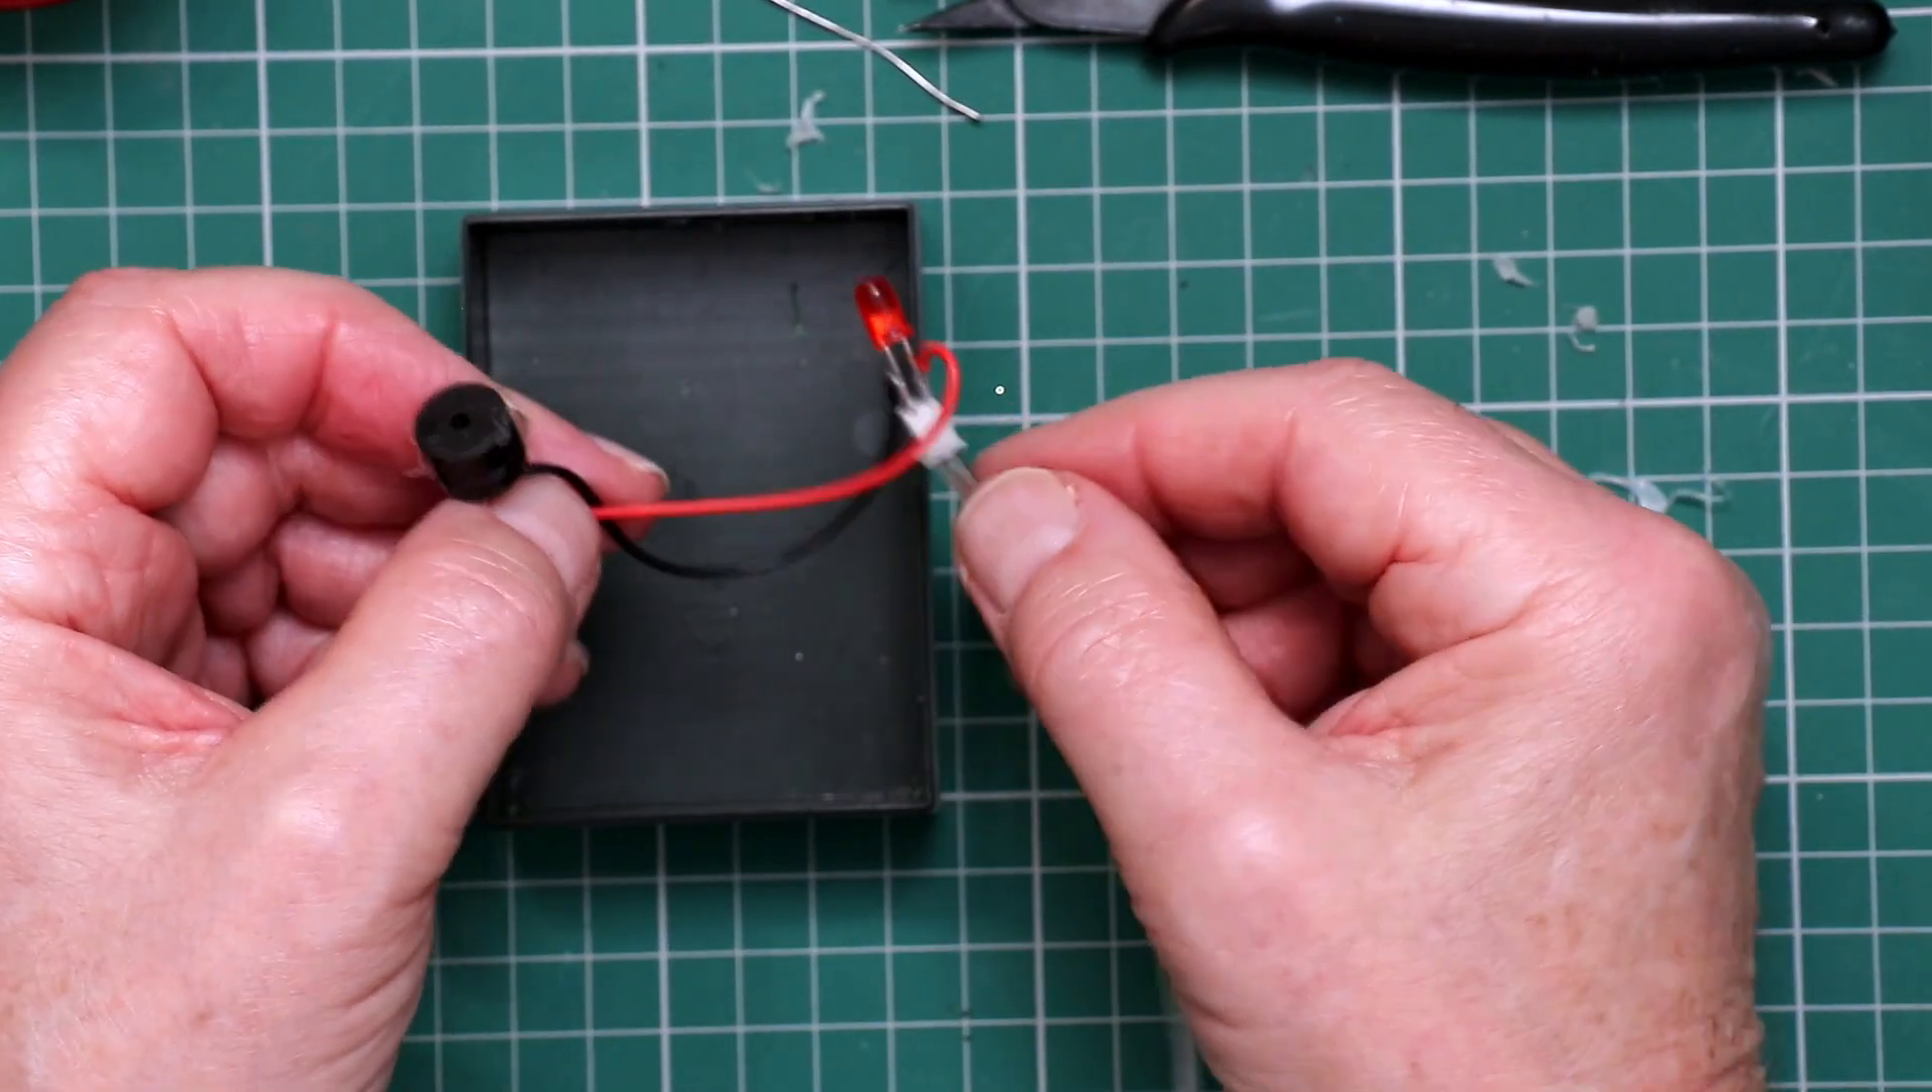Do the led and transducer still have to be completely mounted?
Yes.